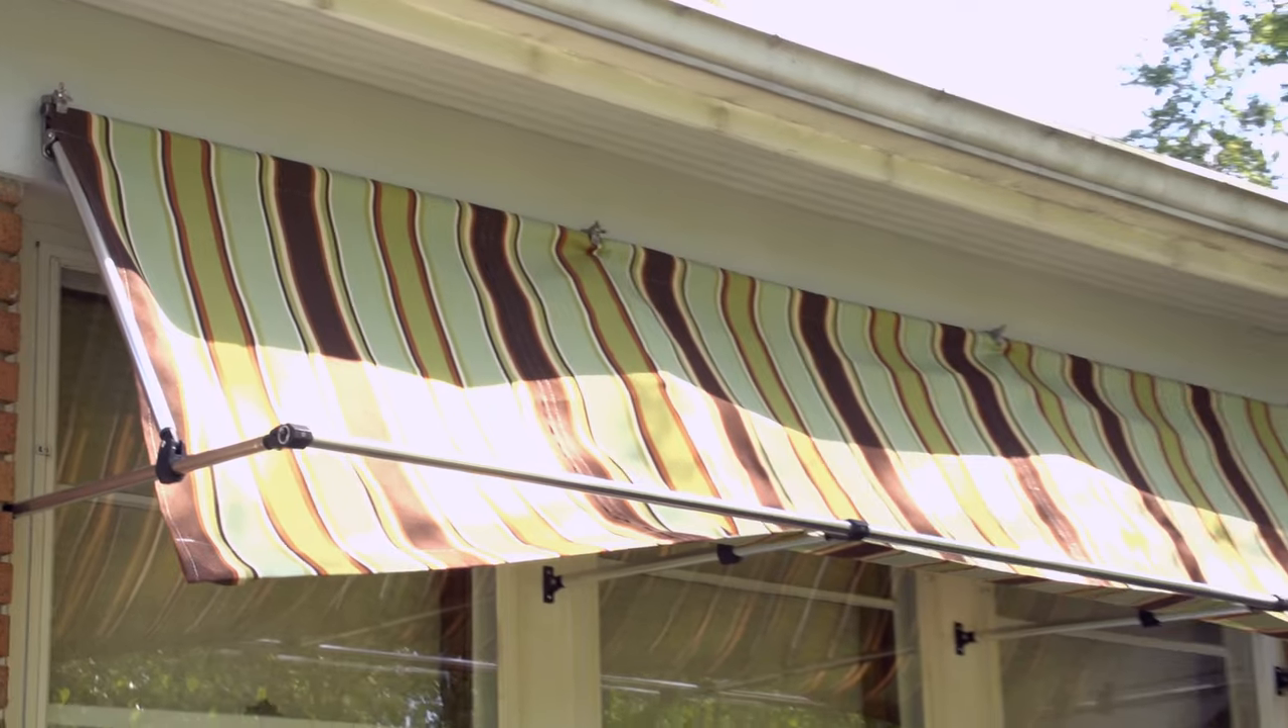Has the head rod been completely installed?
Yes.